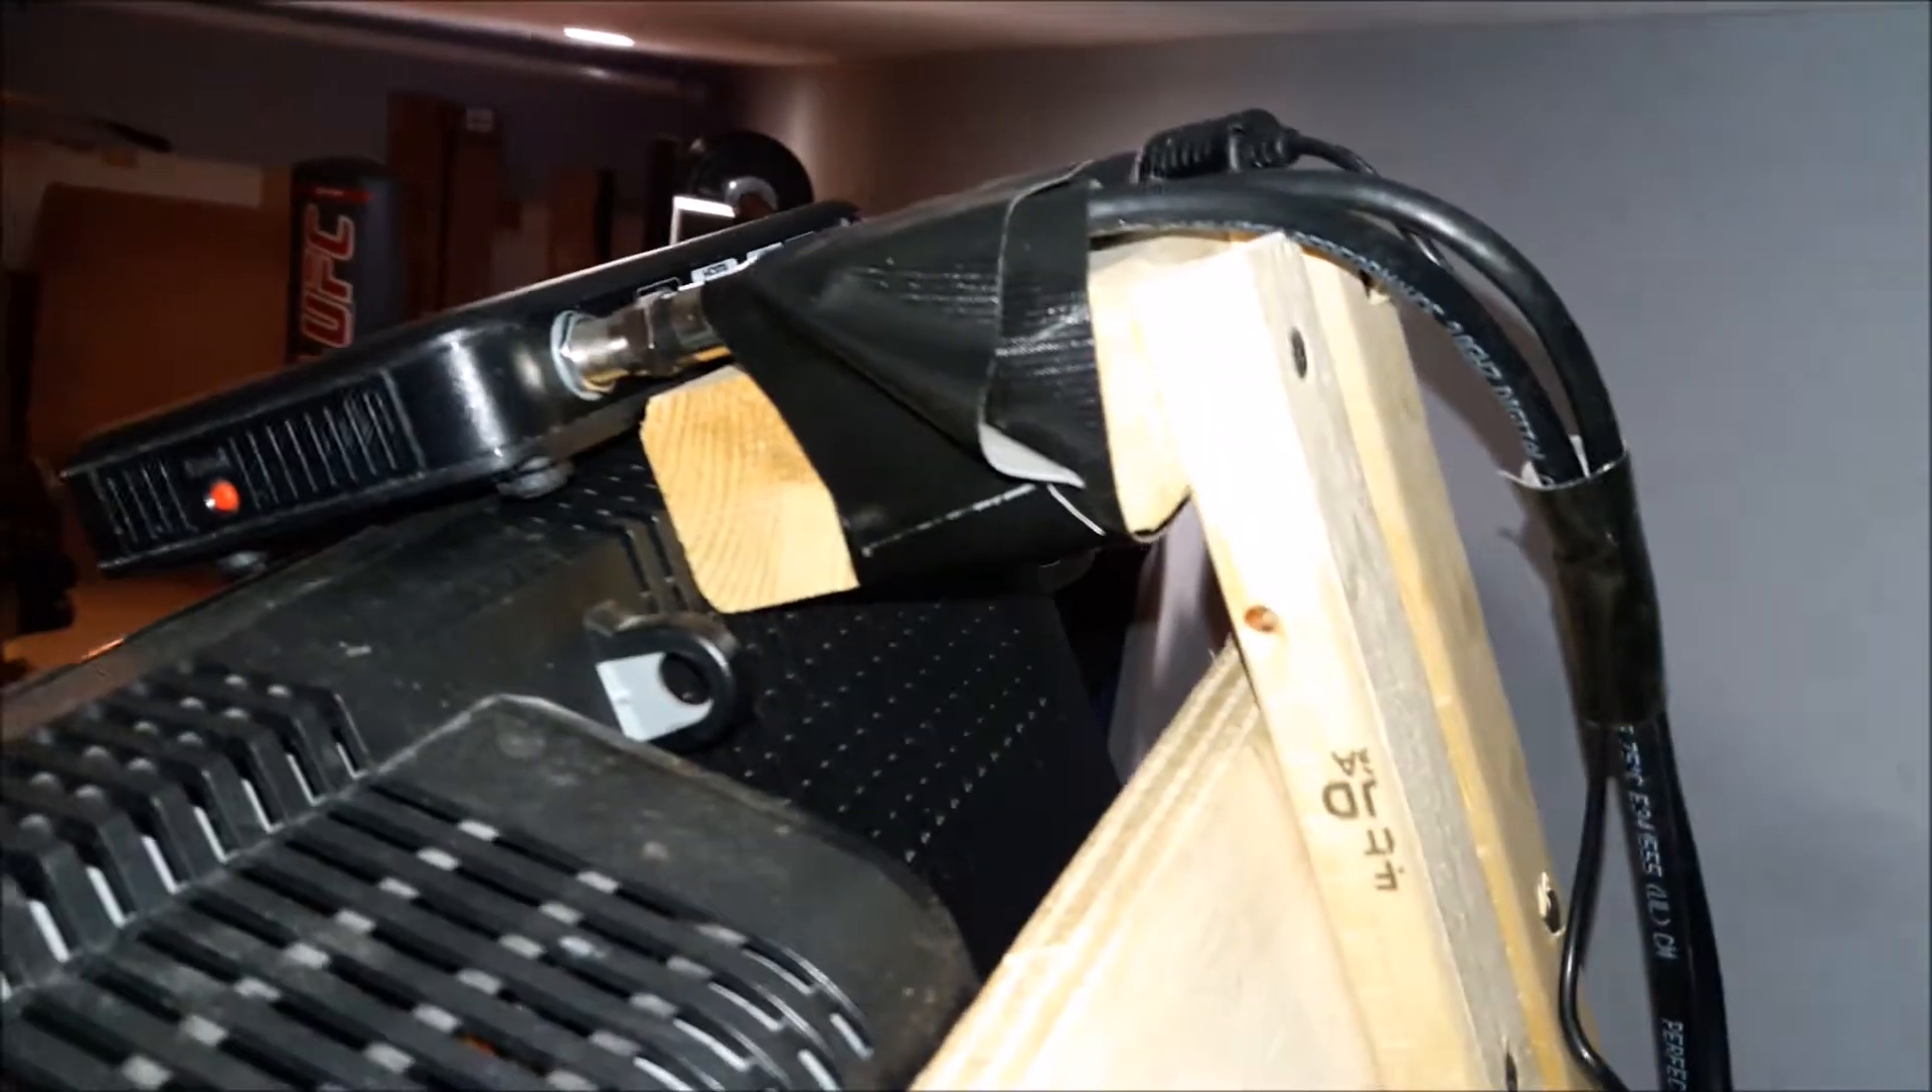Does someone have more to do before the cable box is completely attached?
No.